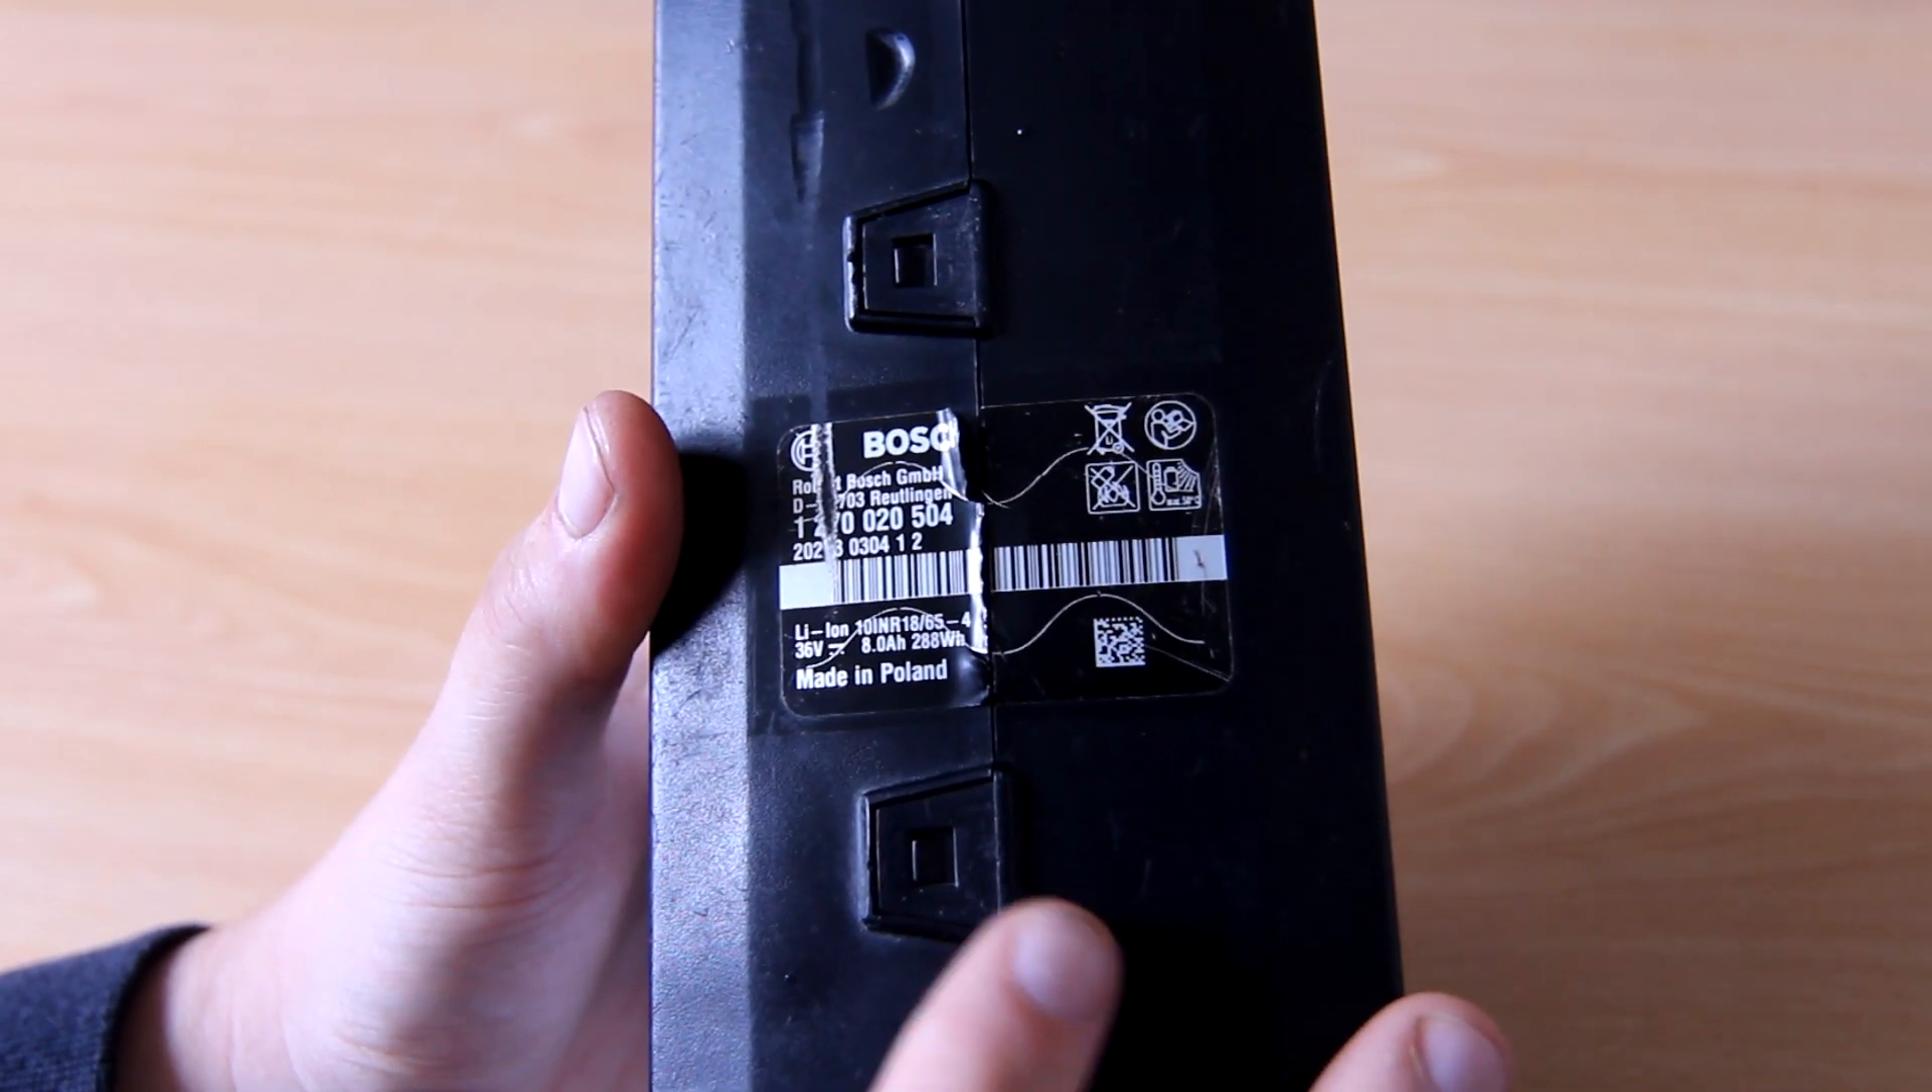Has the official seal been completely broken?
Yes.